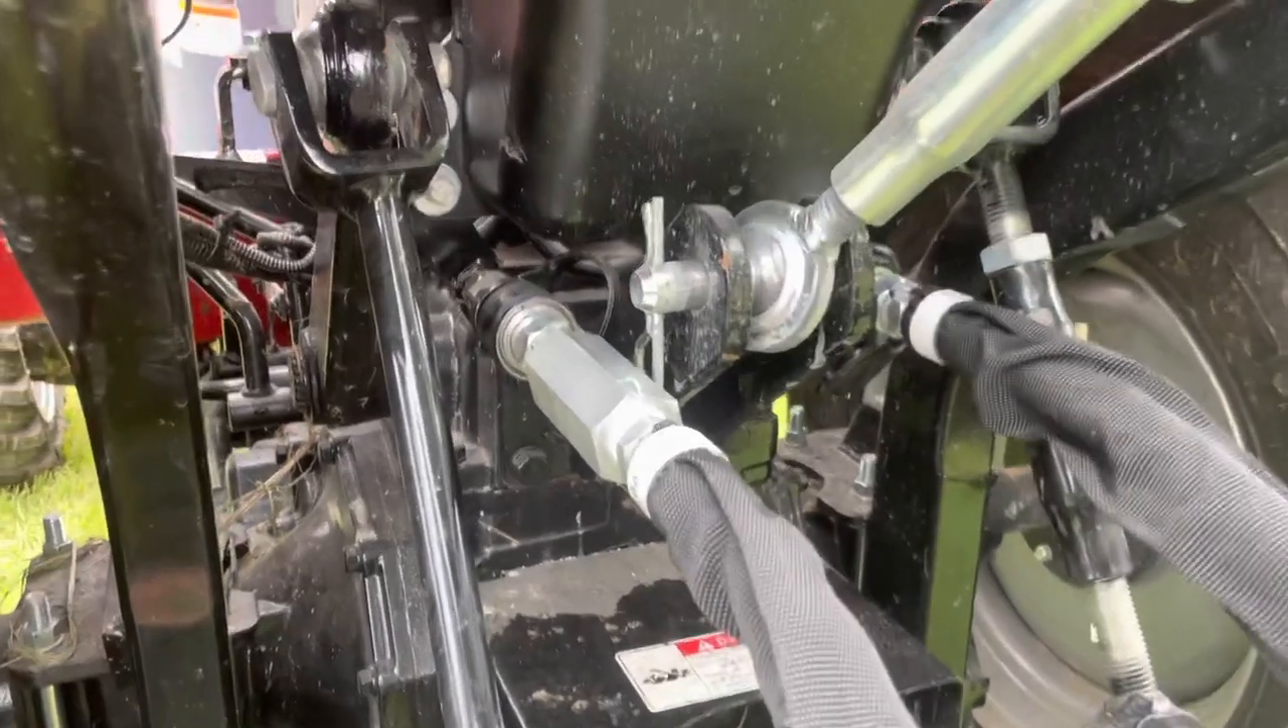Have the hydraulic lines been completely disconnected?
No.